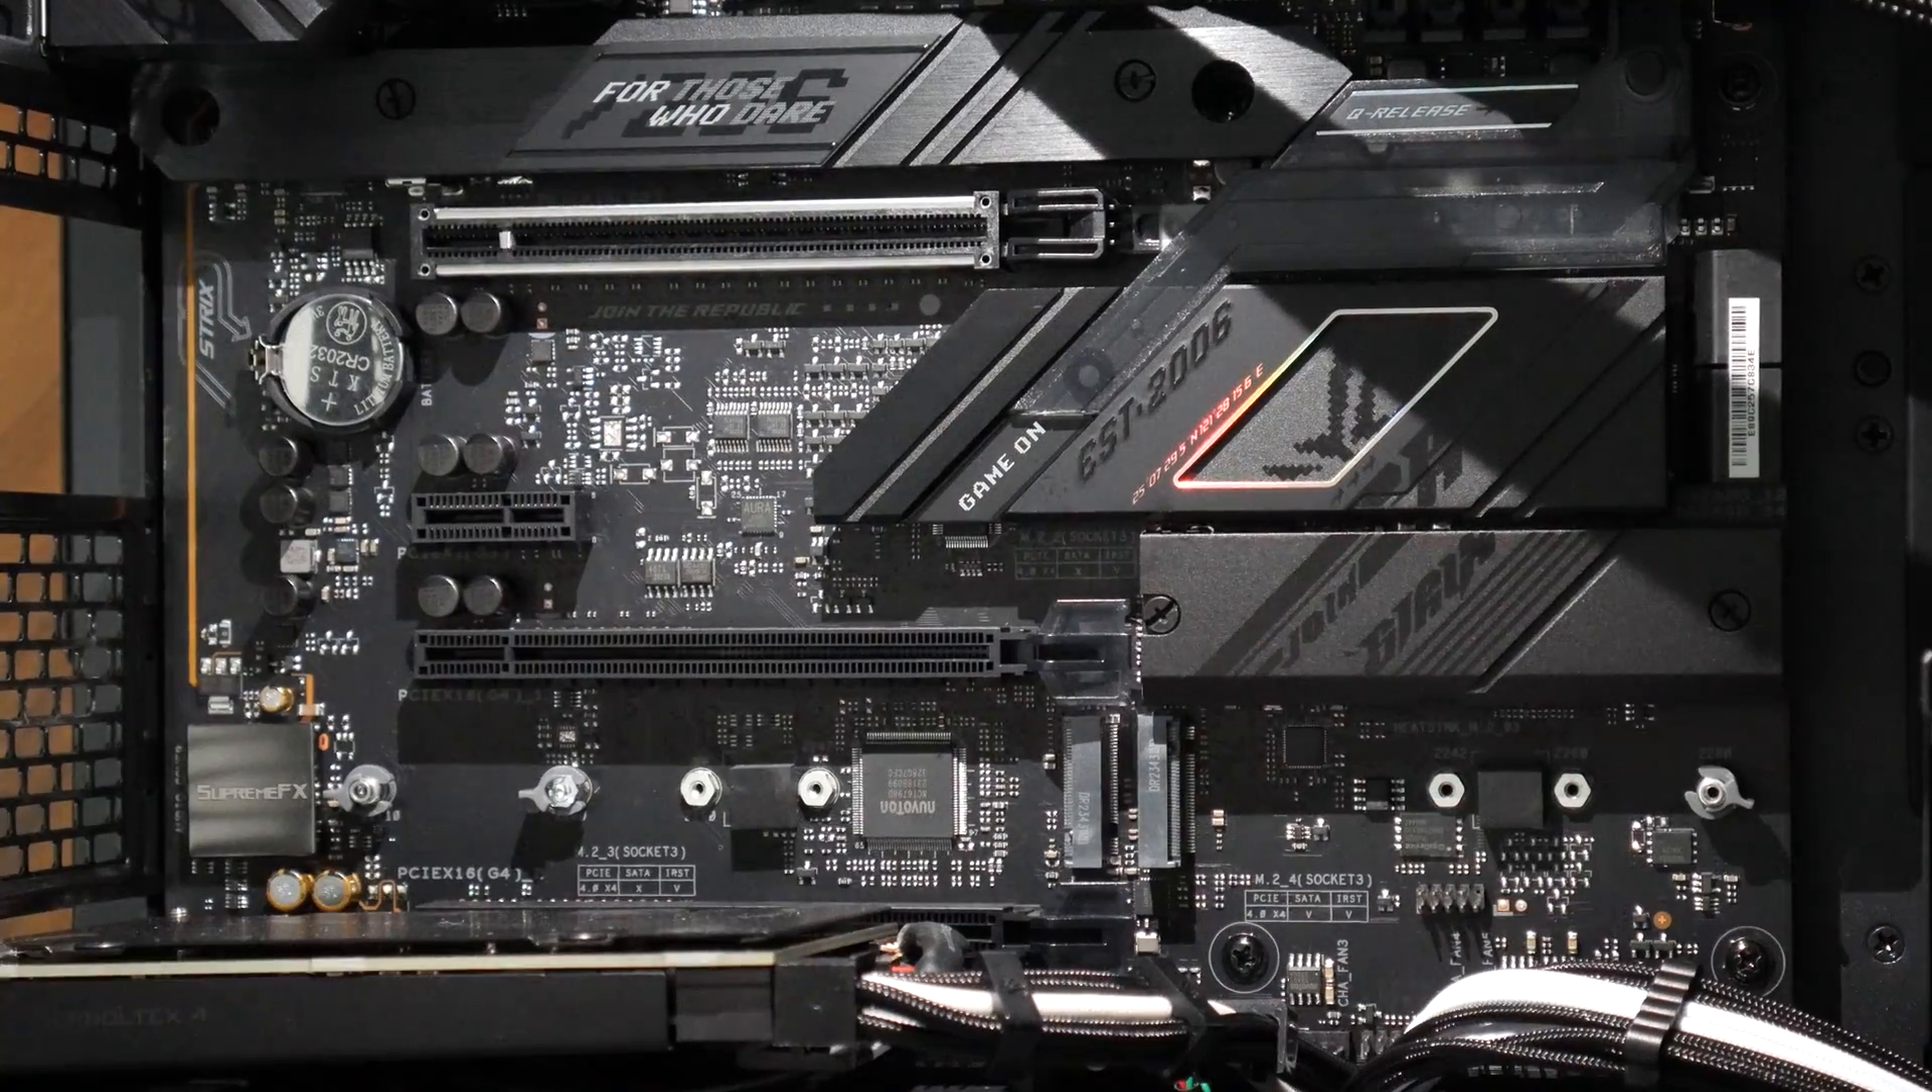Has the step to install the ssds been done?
No.